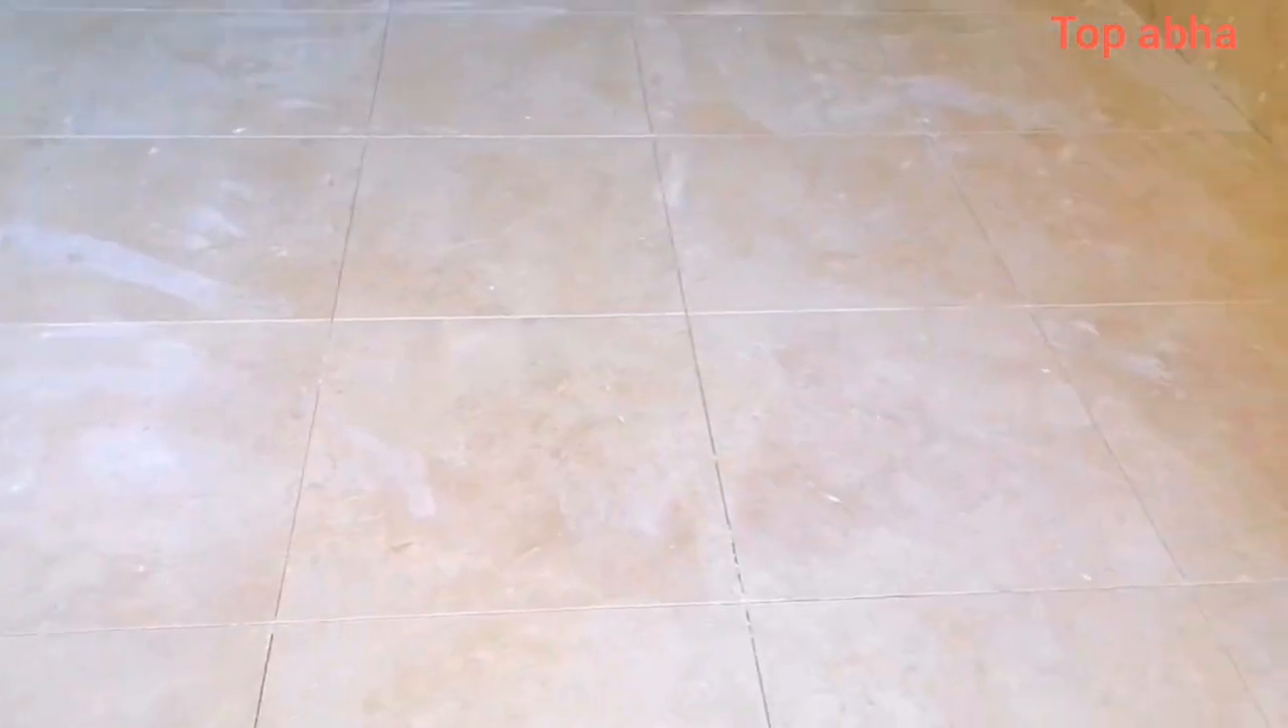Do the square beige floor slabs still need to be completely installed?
No.